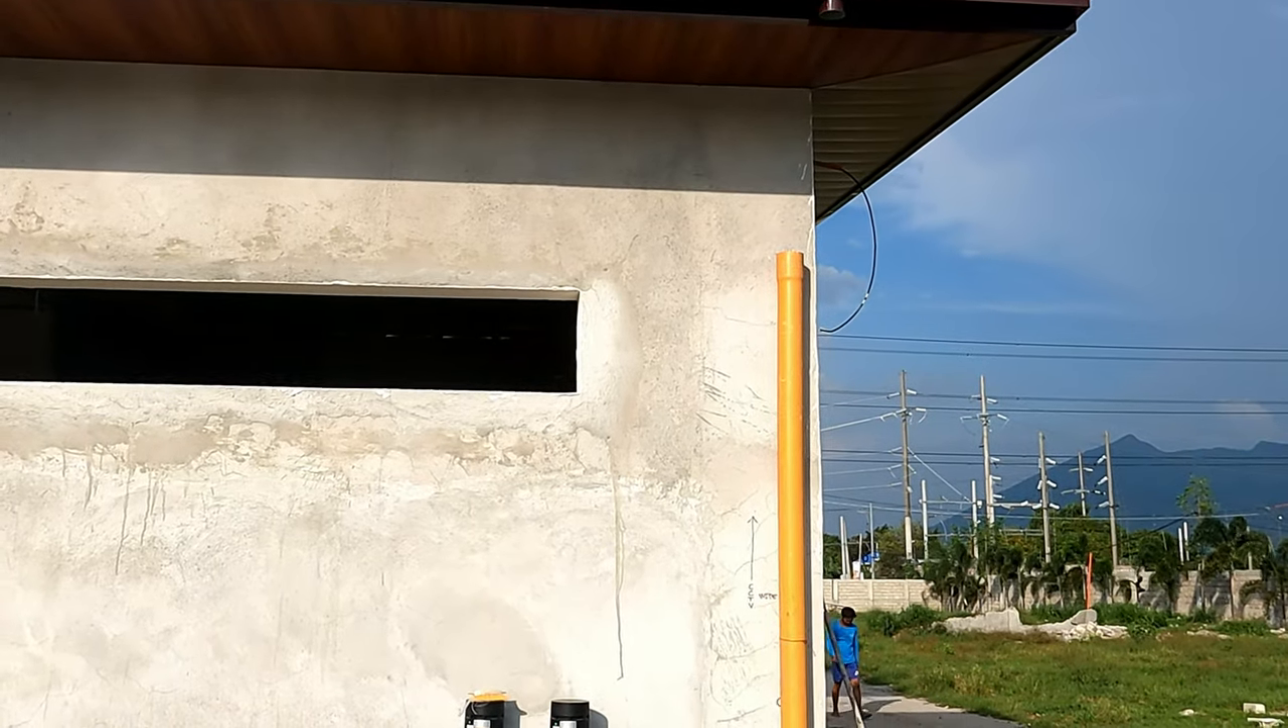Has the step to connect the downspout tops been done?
No.